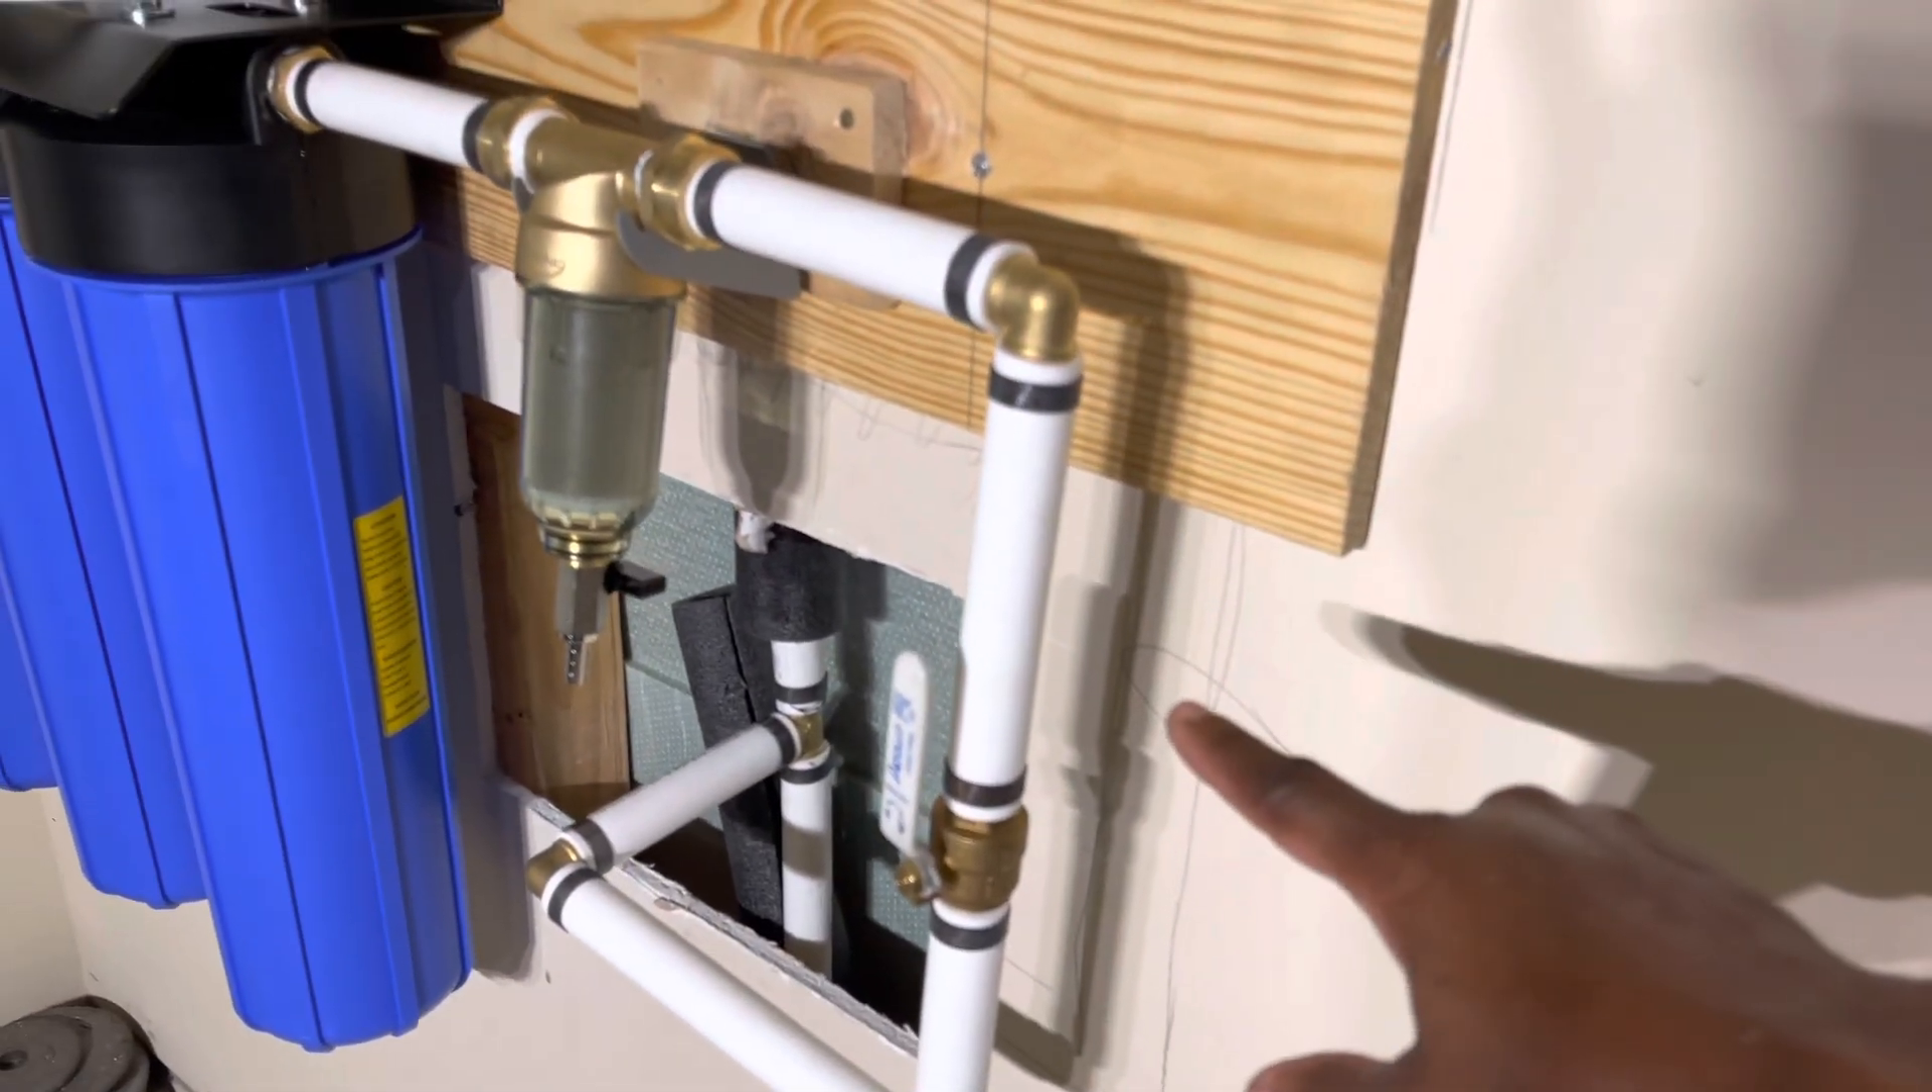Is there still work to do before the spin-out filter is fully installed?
No.